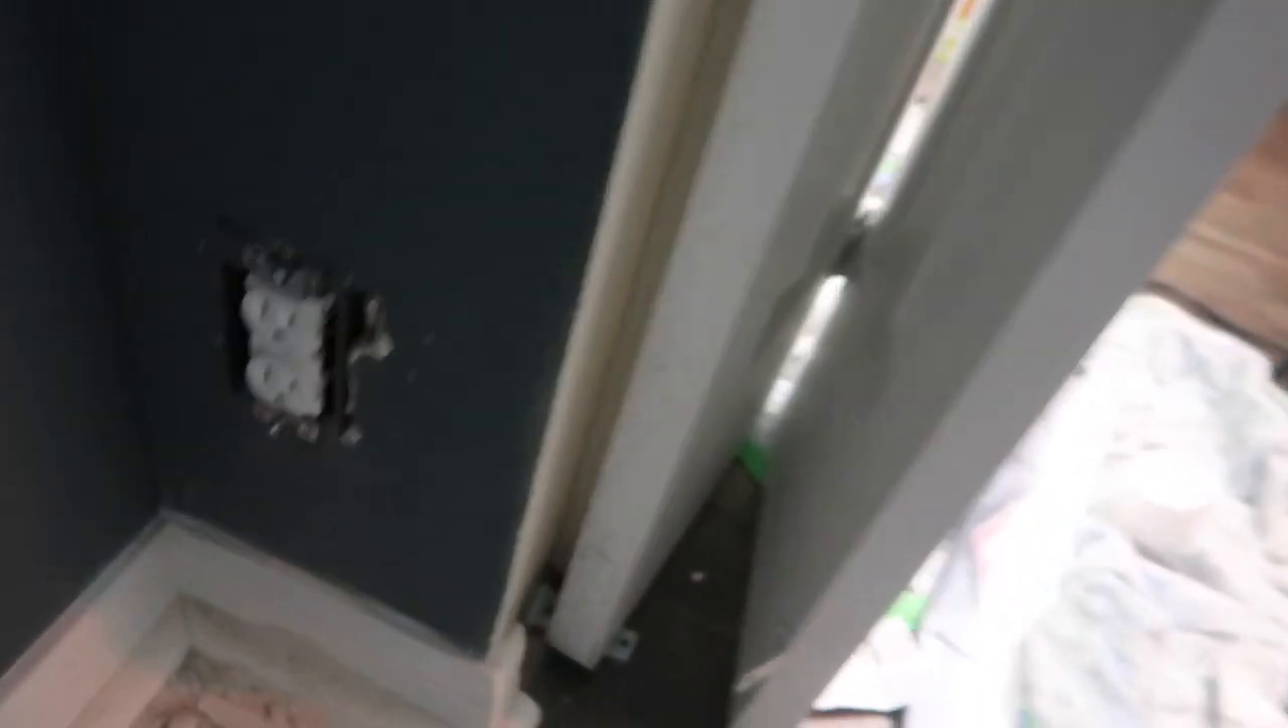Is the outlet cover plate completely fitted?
No.